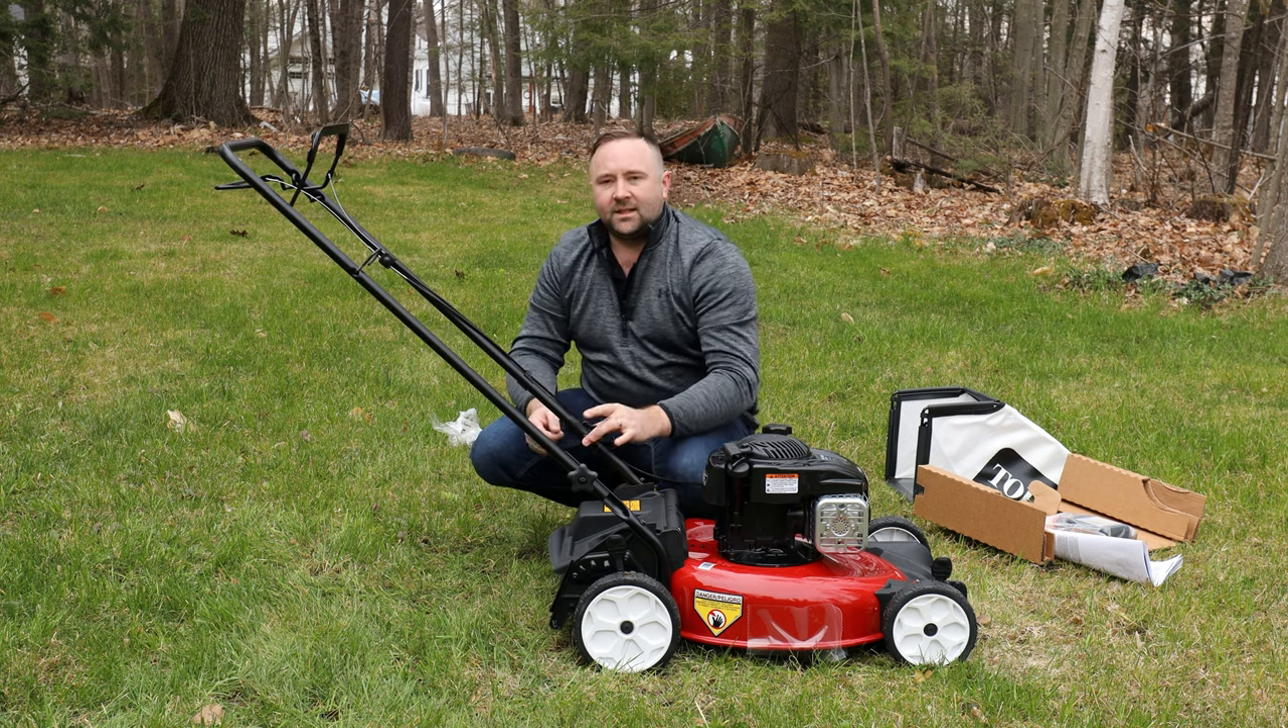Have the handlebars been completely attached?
Yes.